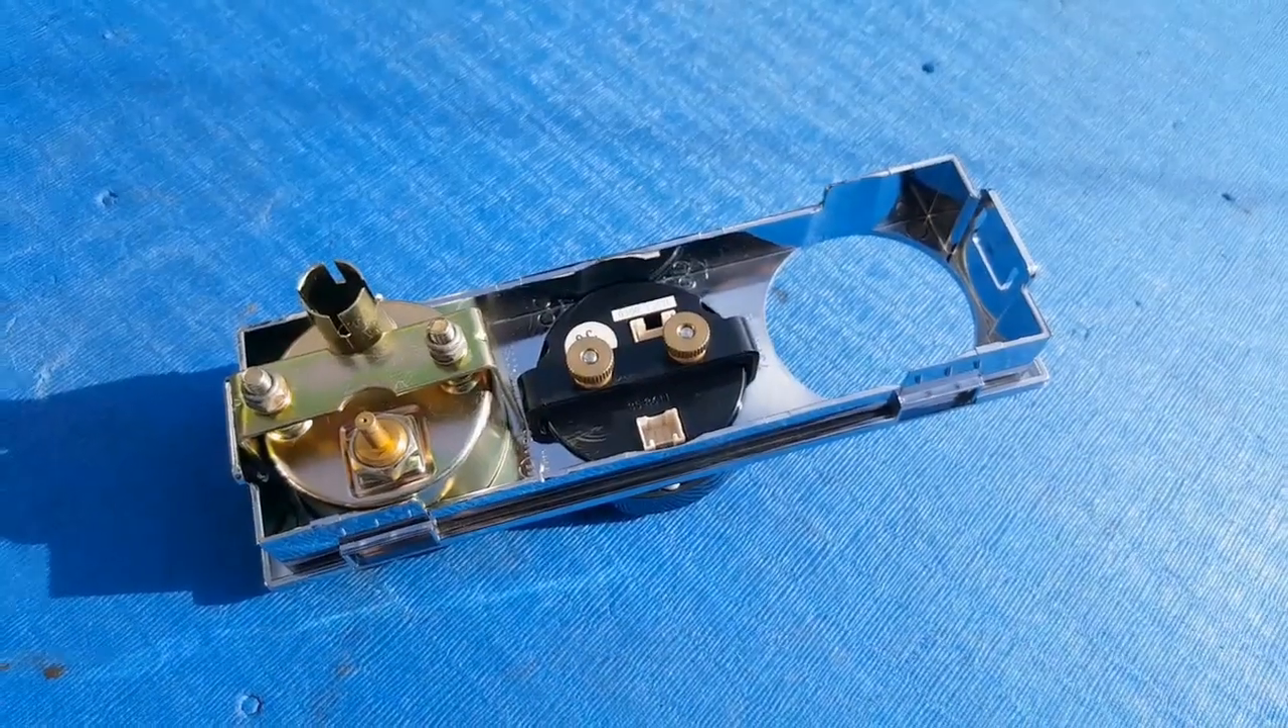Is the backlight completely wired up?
No.